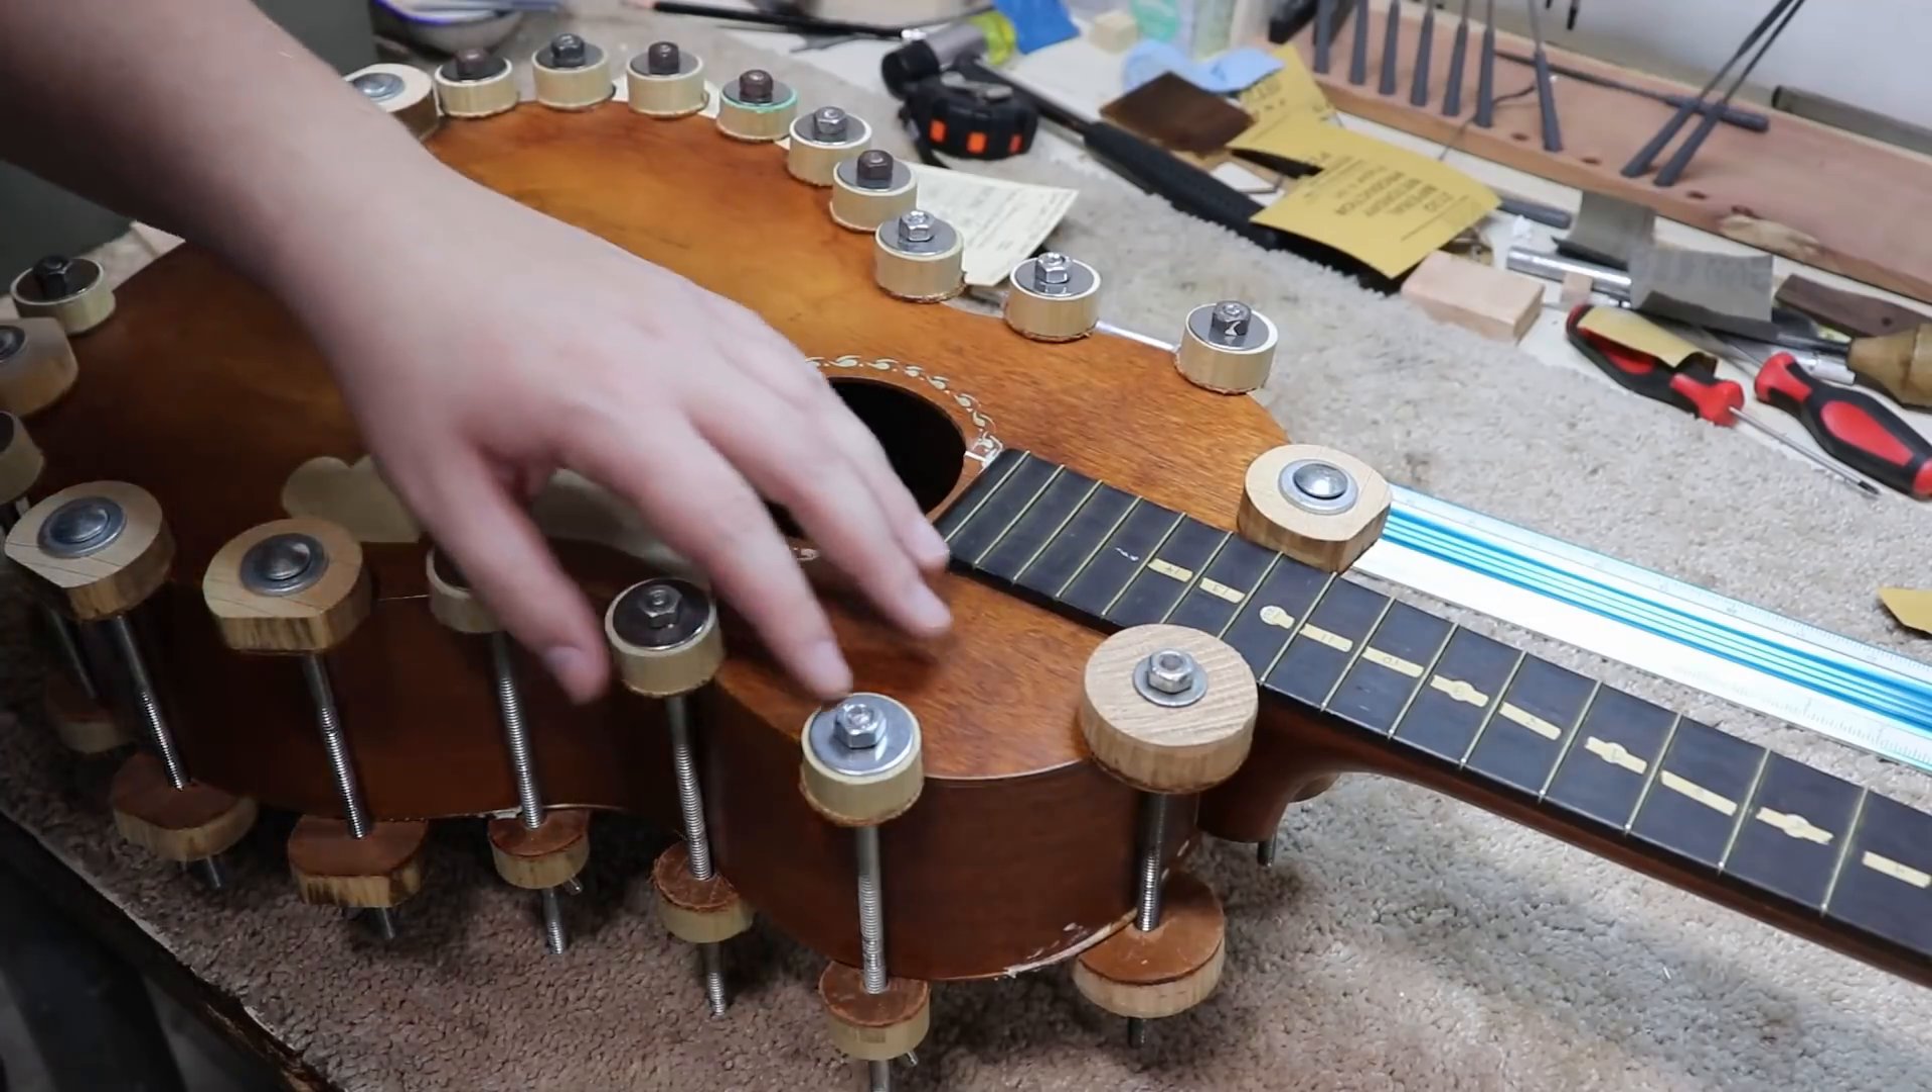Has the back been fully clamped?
Yes.